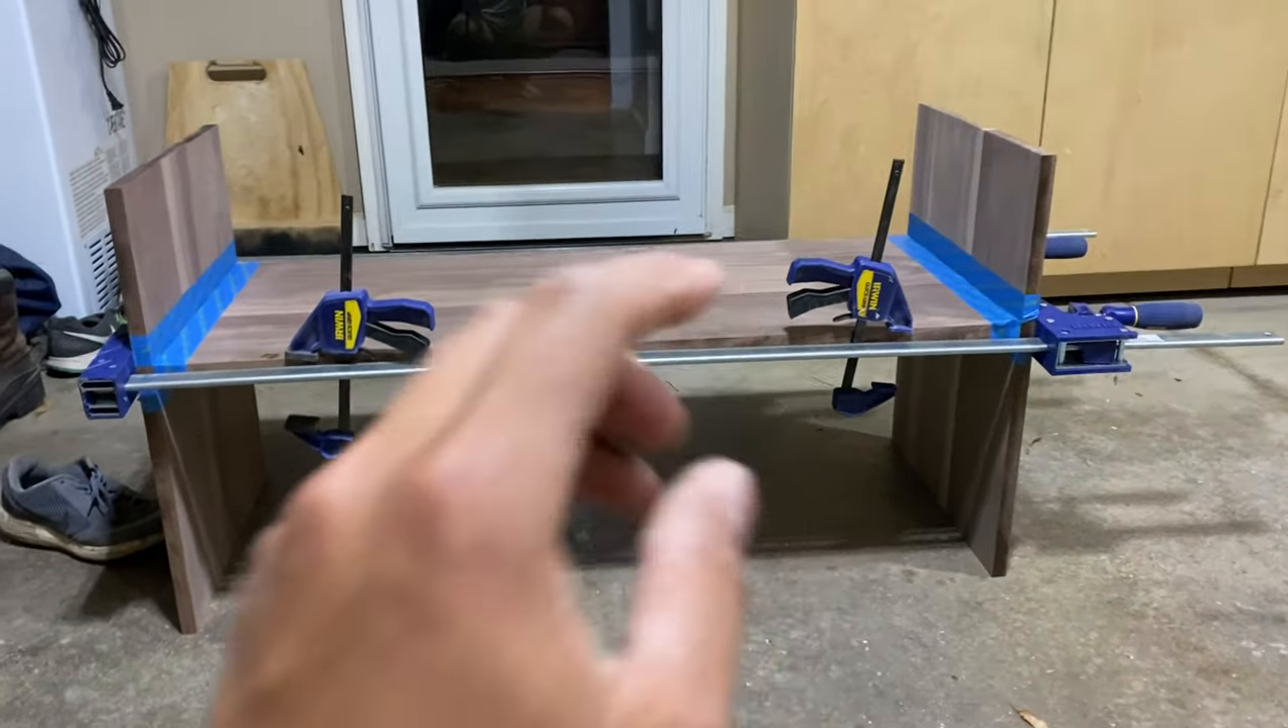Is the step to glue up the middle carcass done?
Yes.